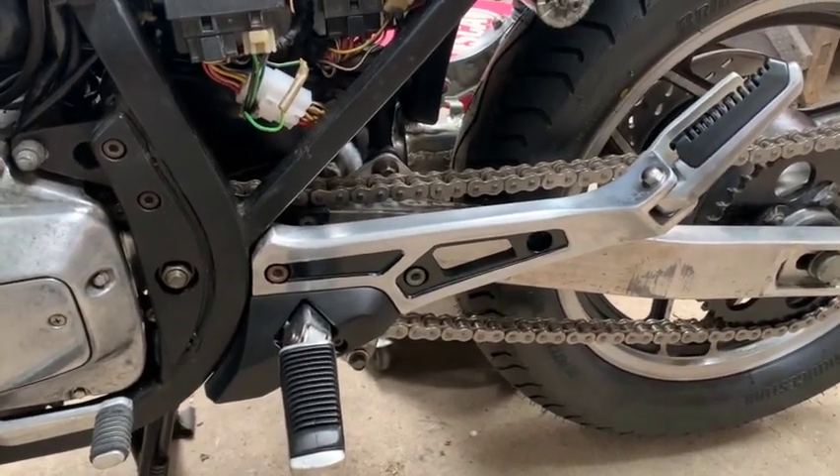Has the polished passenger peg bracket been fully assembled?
Yes.